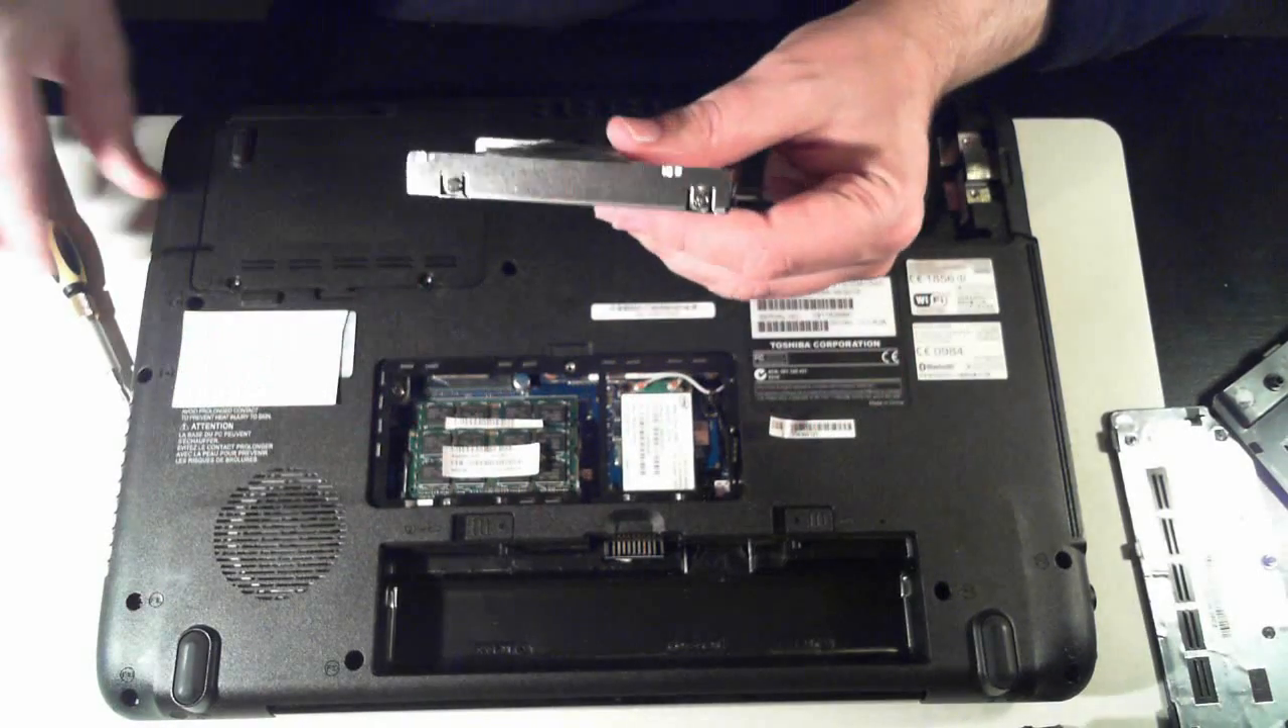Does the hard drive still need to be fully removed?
No.